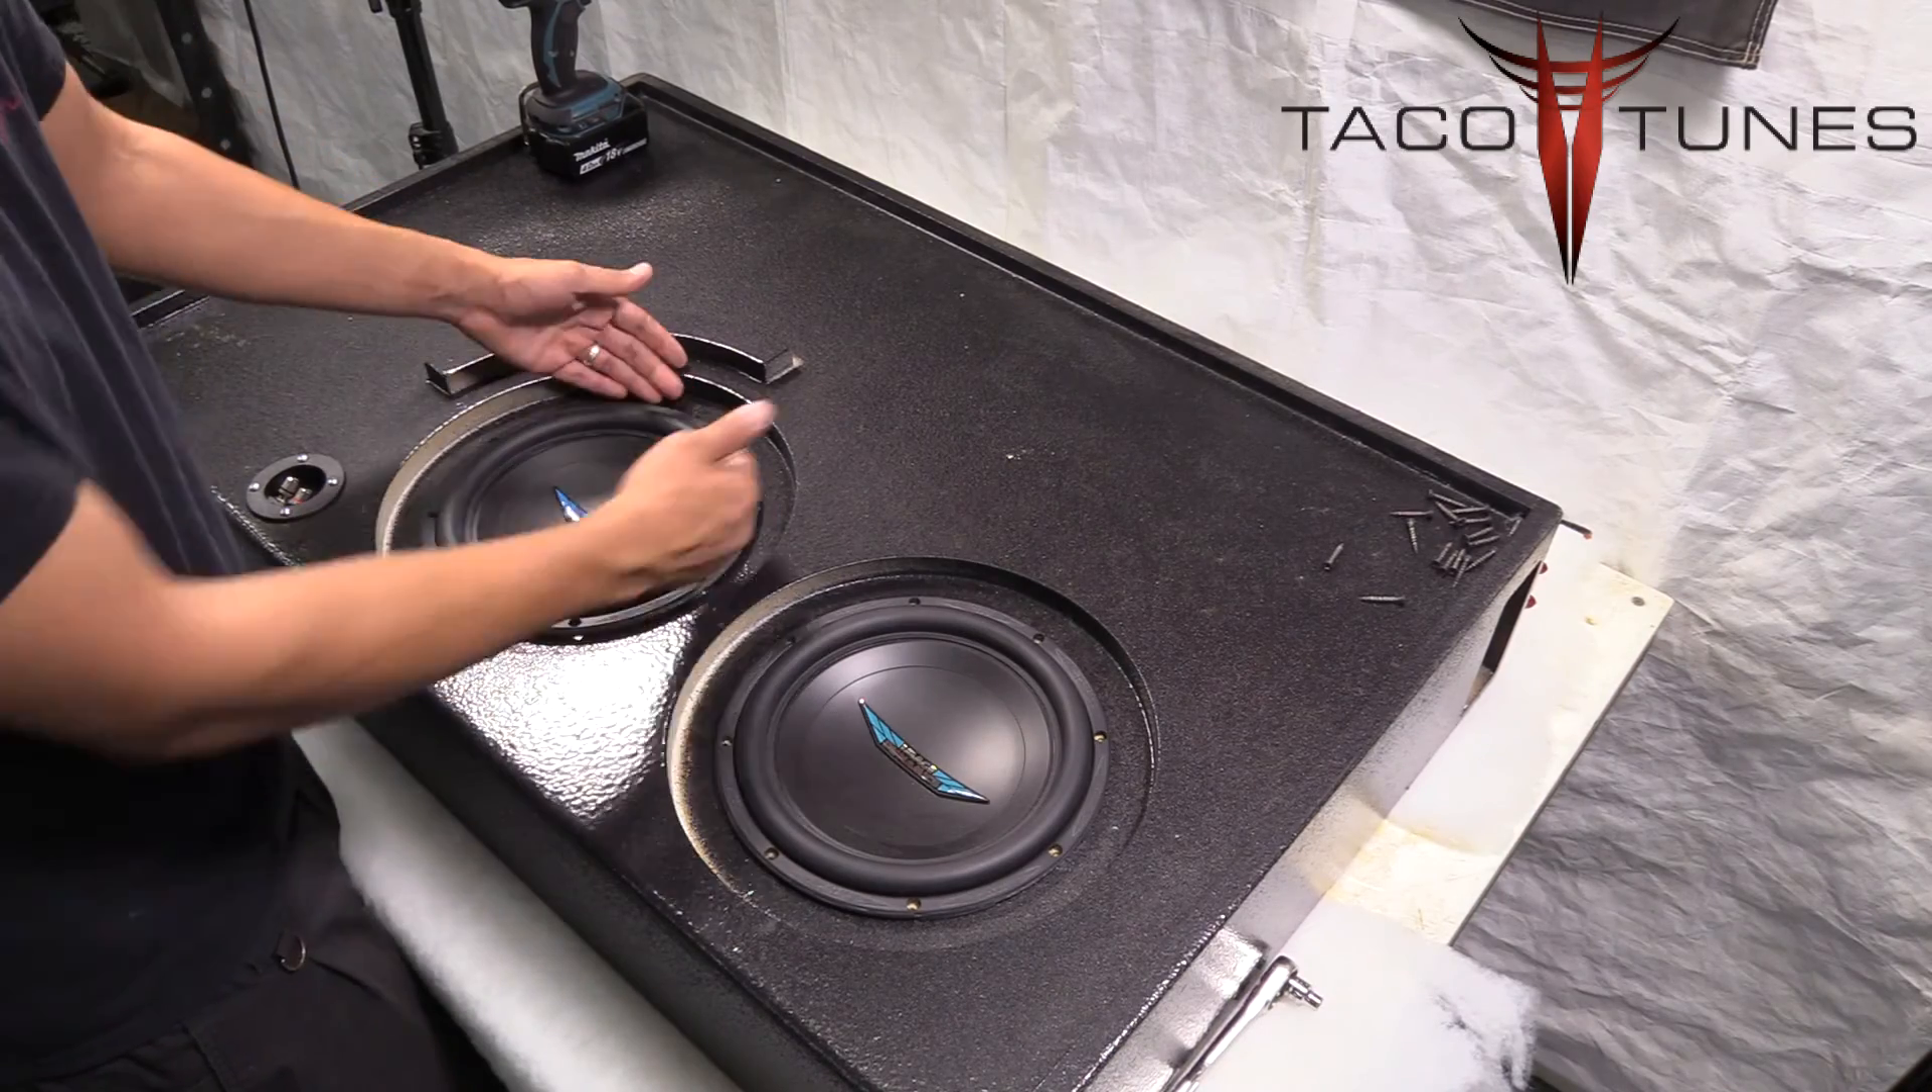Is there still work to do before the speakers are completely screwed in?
Yes.